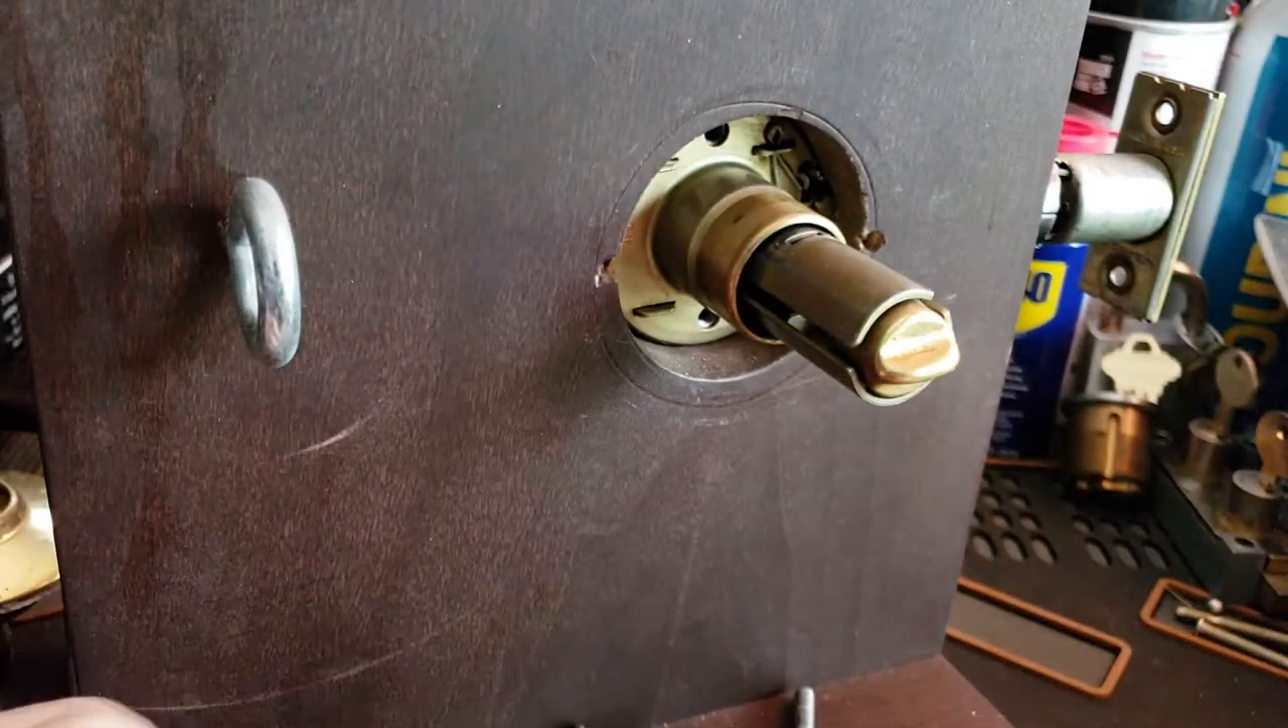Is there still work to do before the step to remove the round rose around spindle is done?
No.